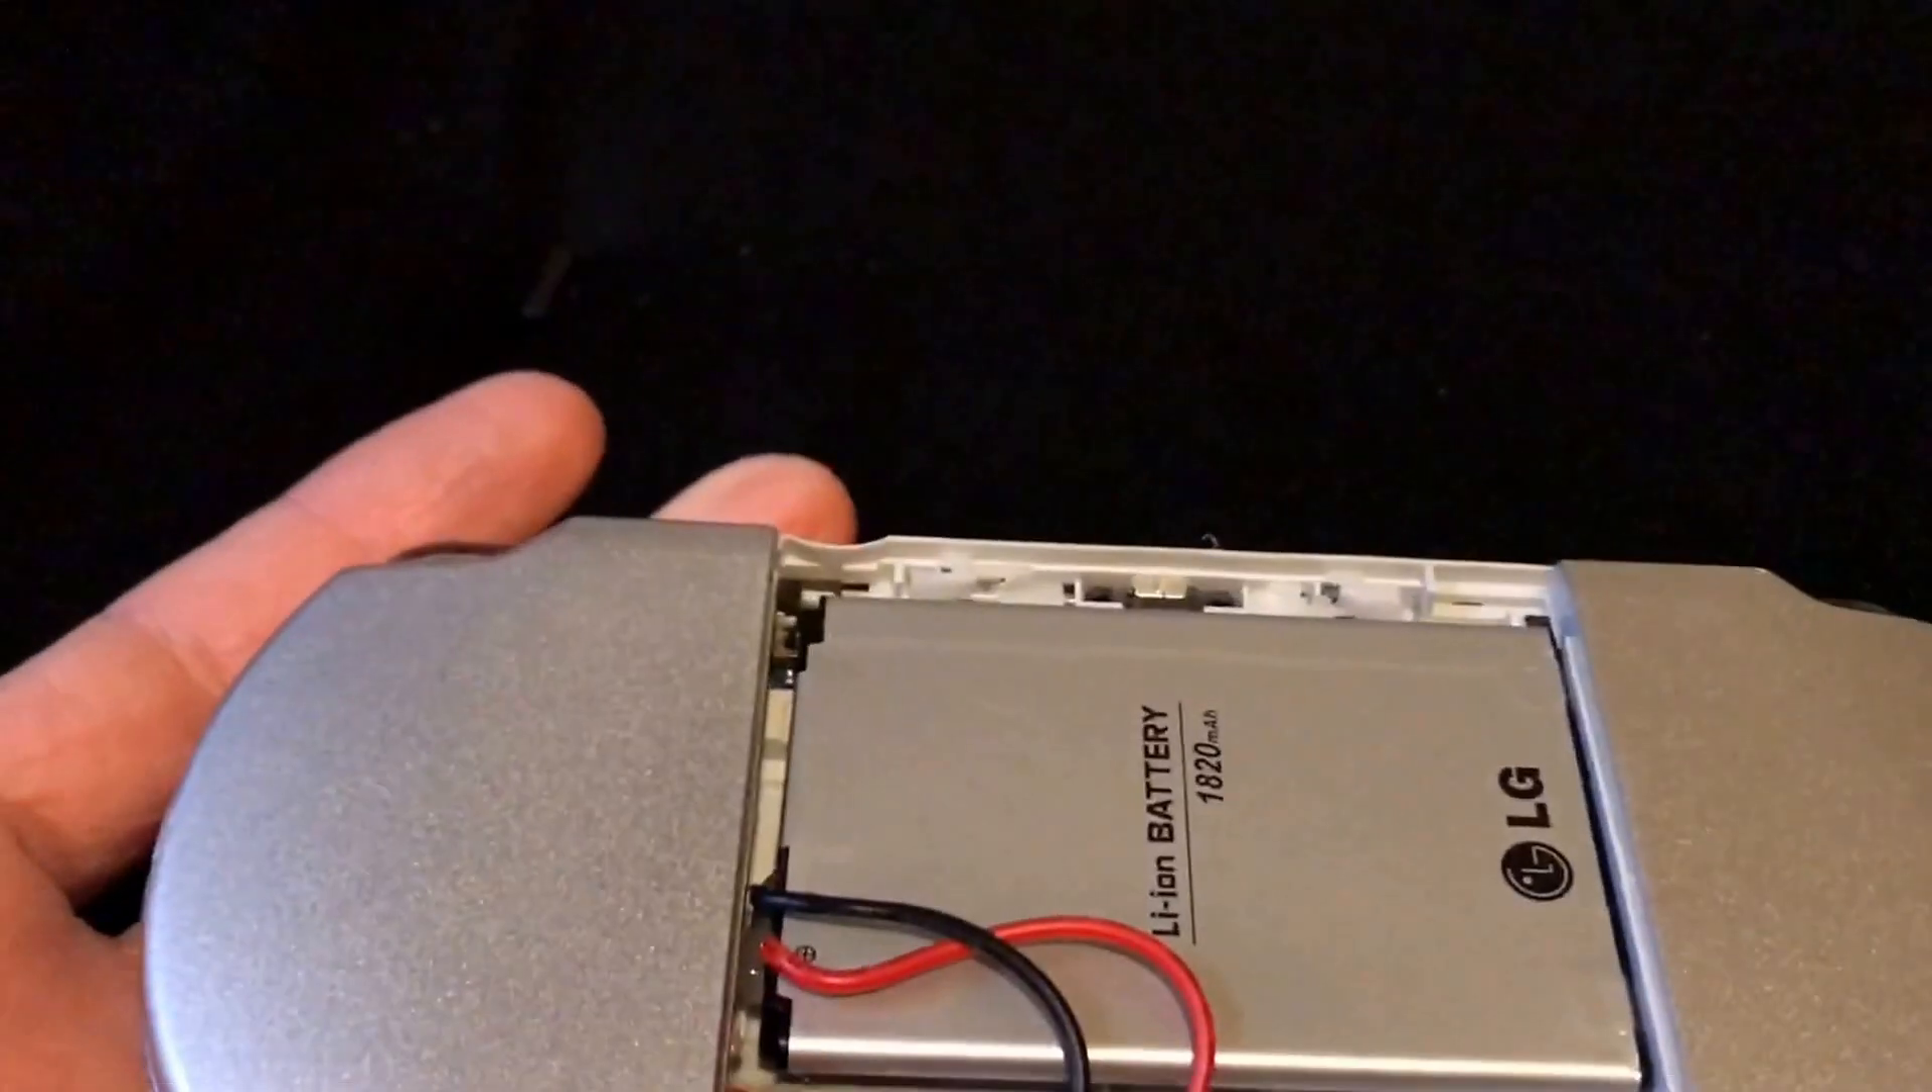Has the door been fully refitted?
No.